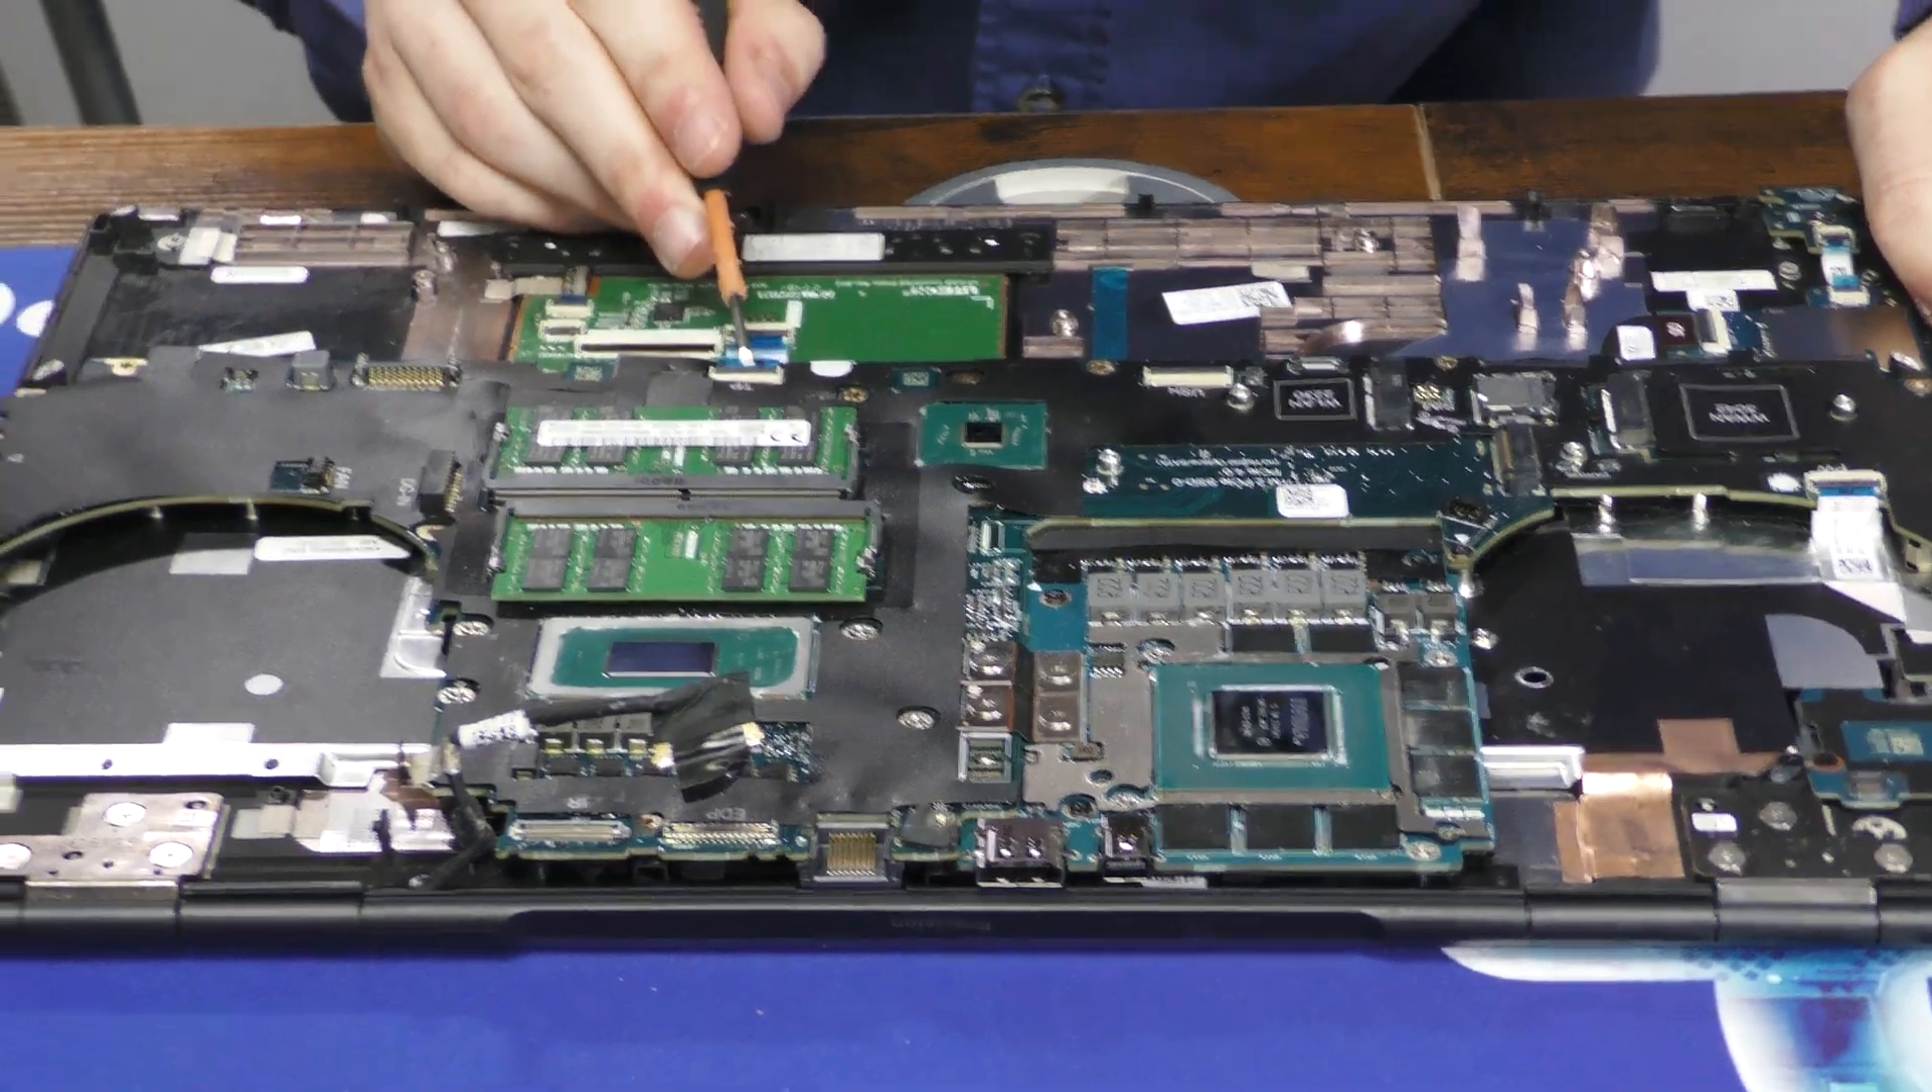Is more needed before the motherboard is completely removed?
Yes.